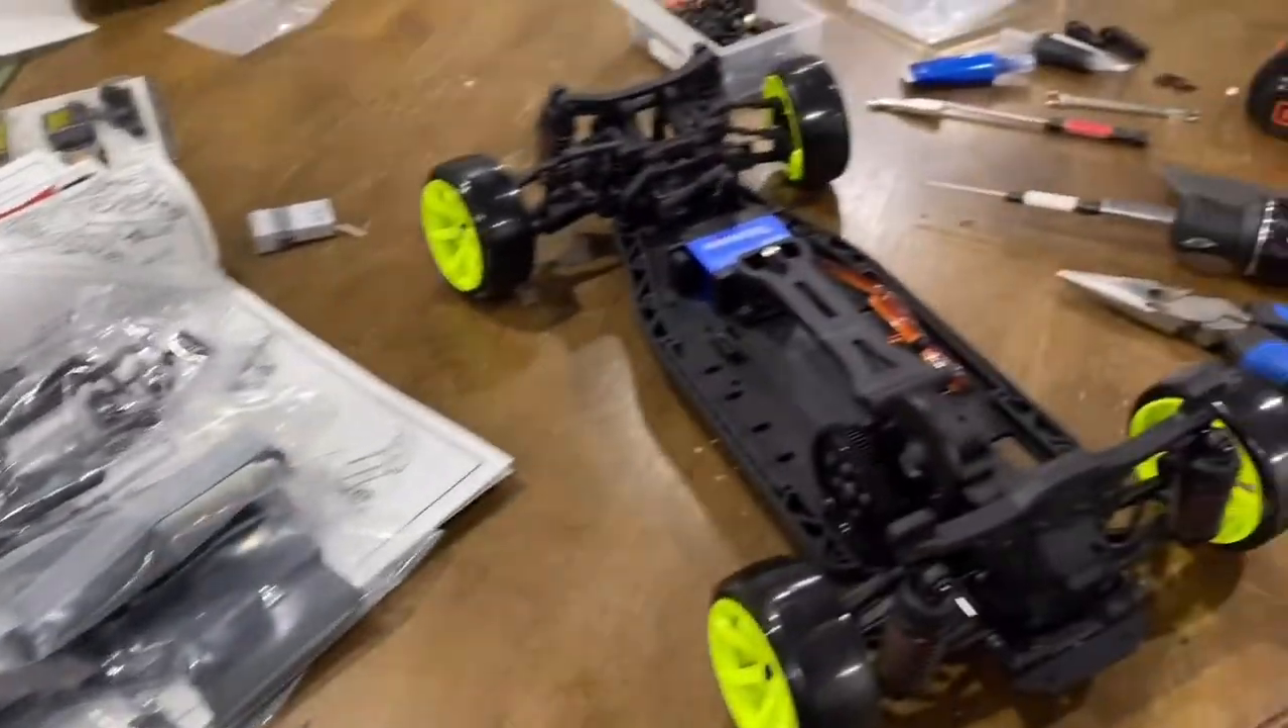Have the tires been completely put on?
Yes.